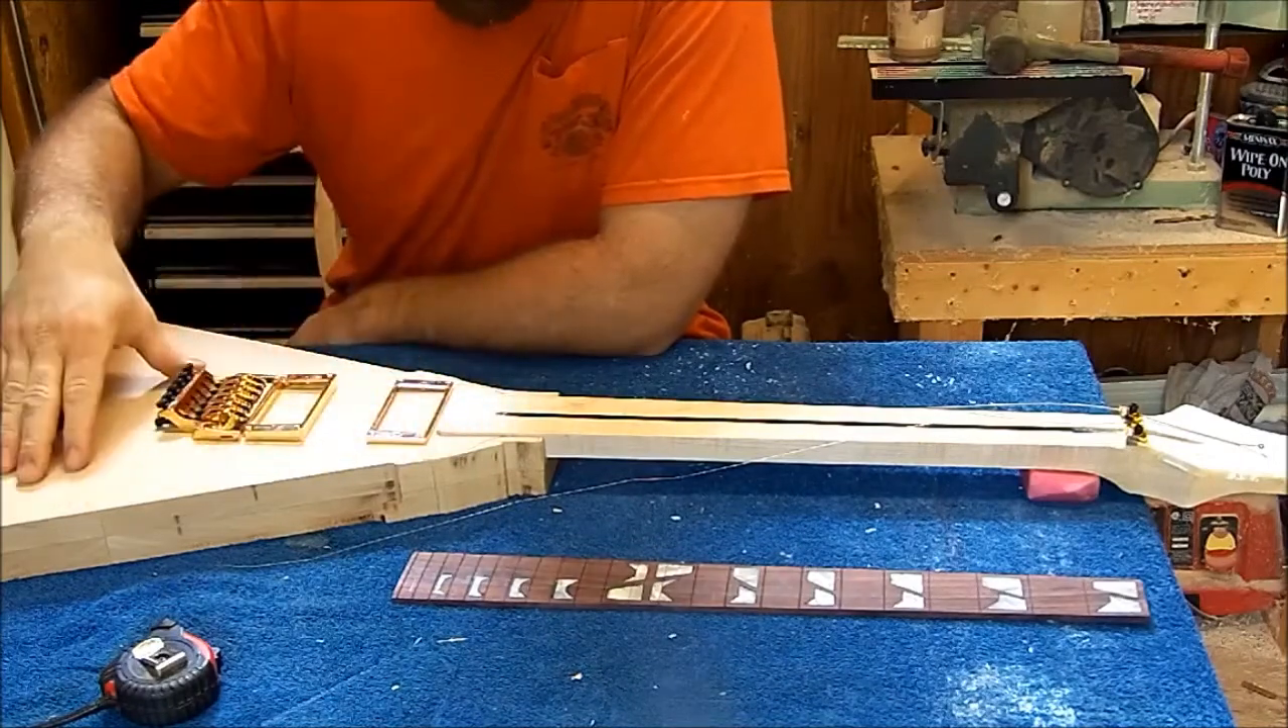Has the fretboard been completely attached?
No.